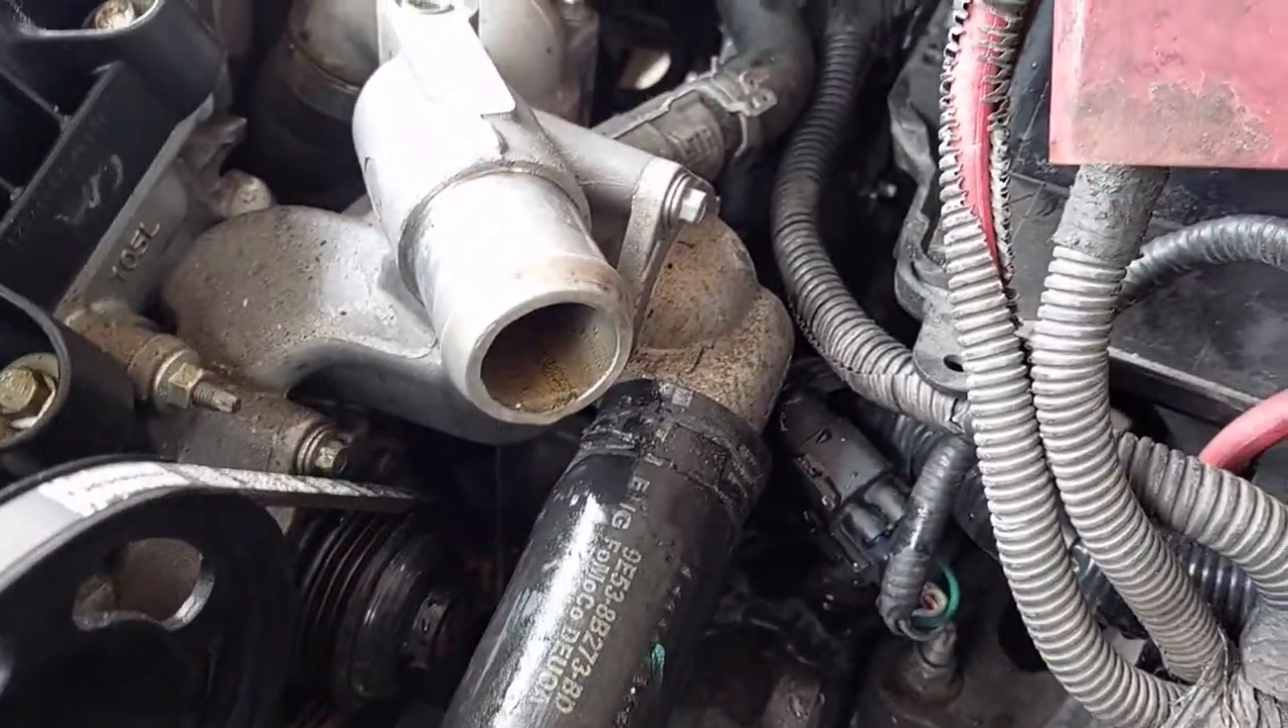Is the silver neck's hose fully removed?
Yes.